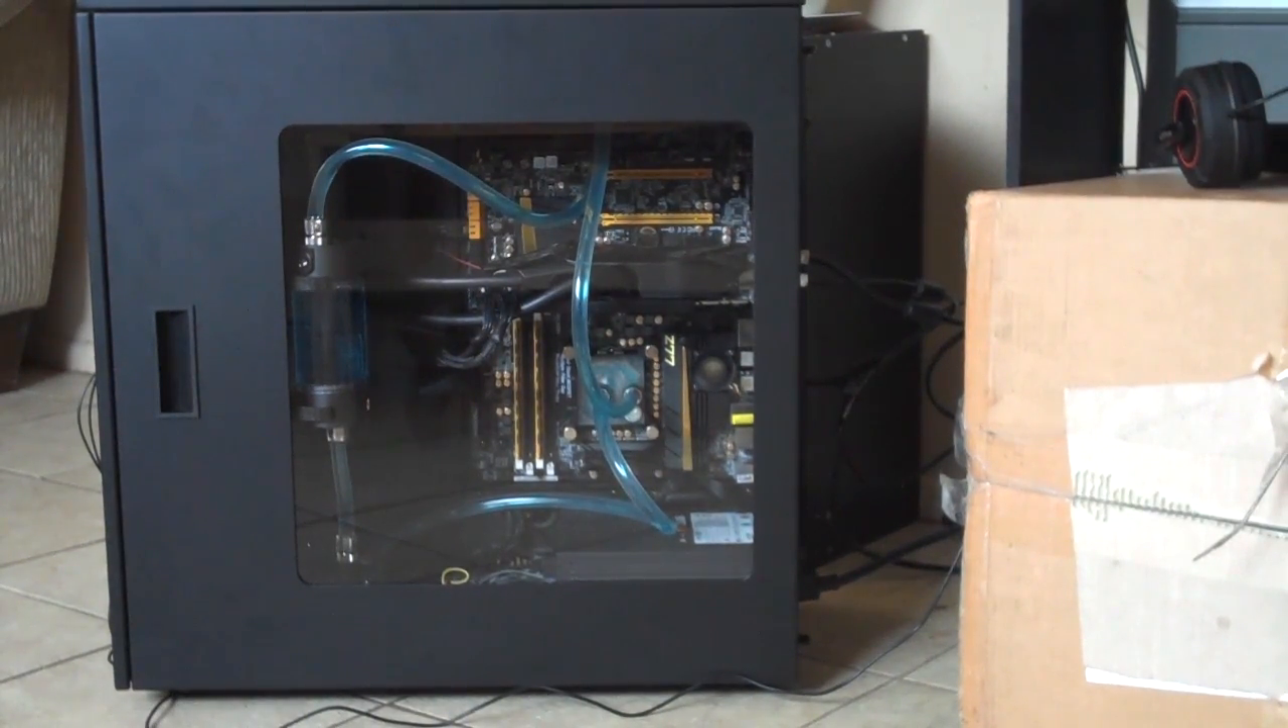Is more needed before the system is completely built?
No.